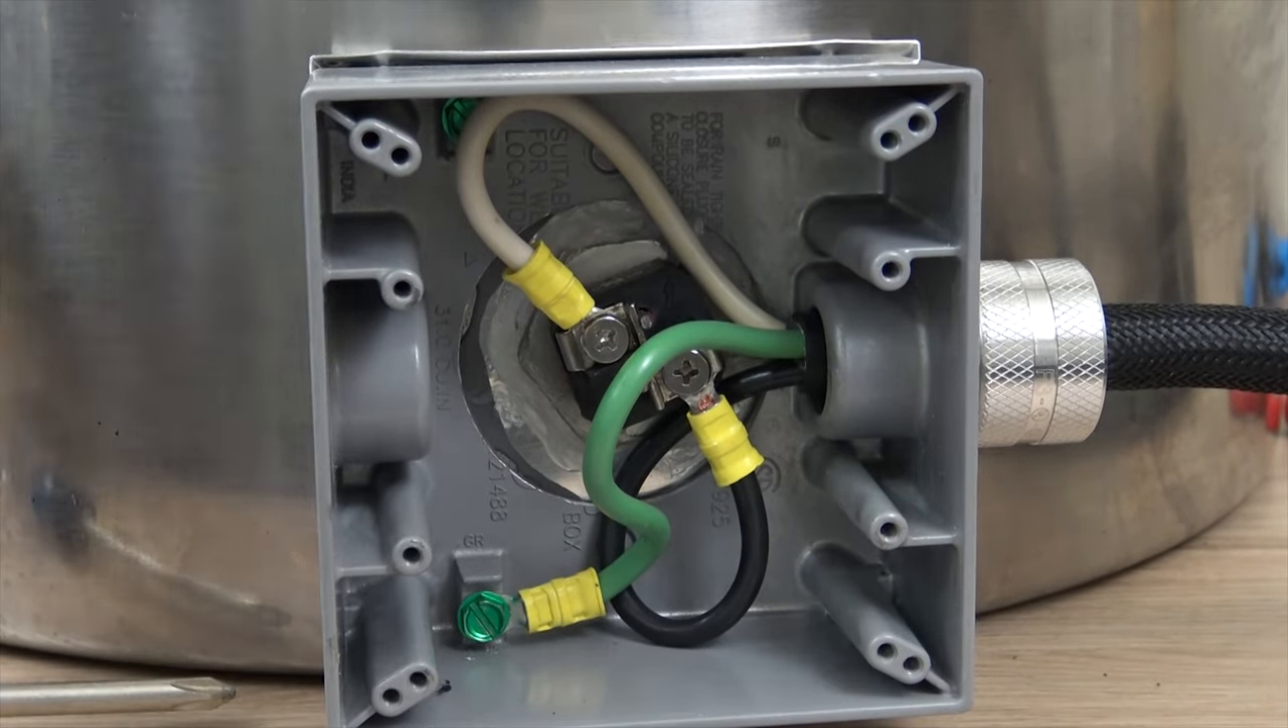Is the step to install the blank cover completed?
No.